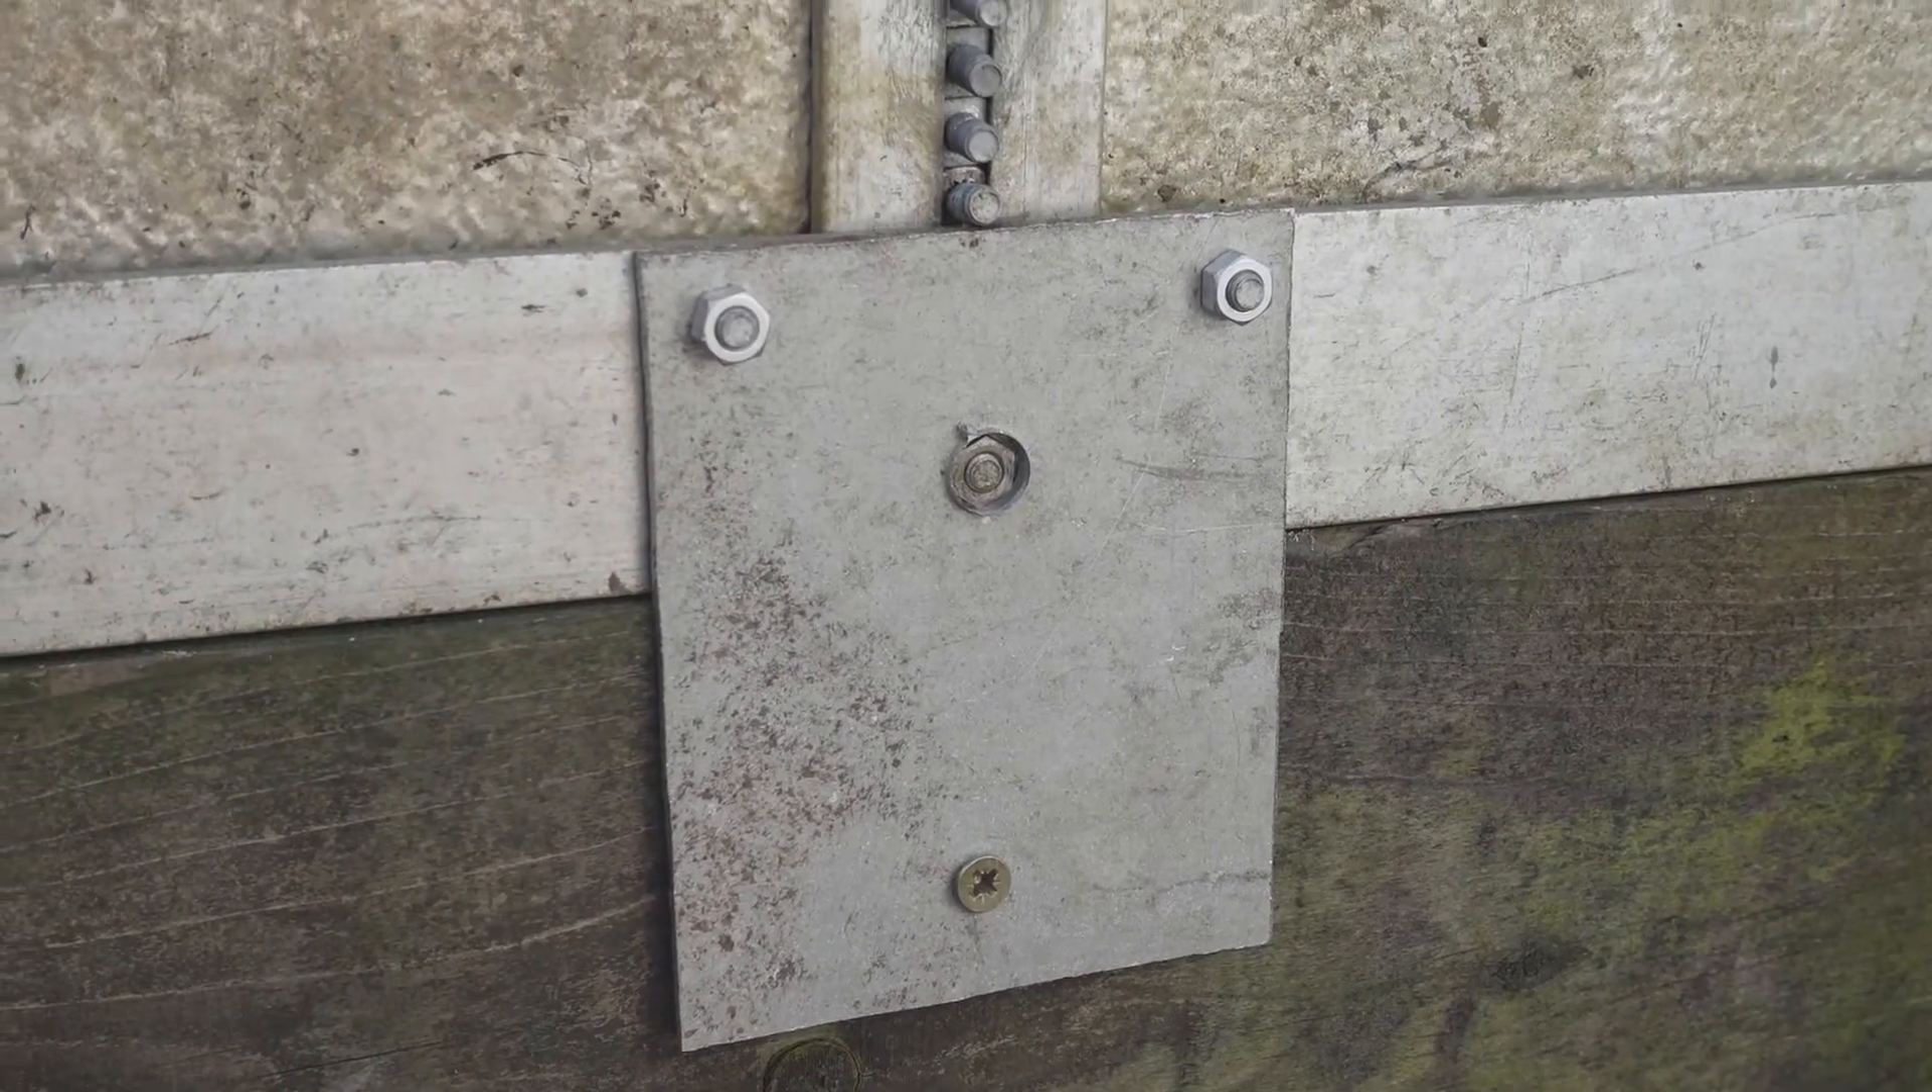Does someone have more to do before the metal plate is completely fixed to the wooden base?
No.